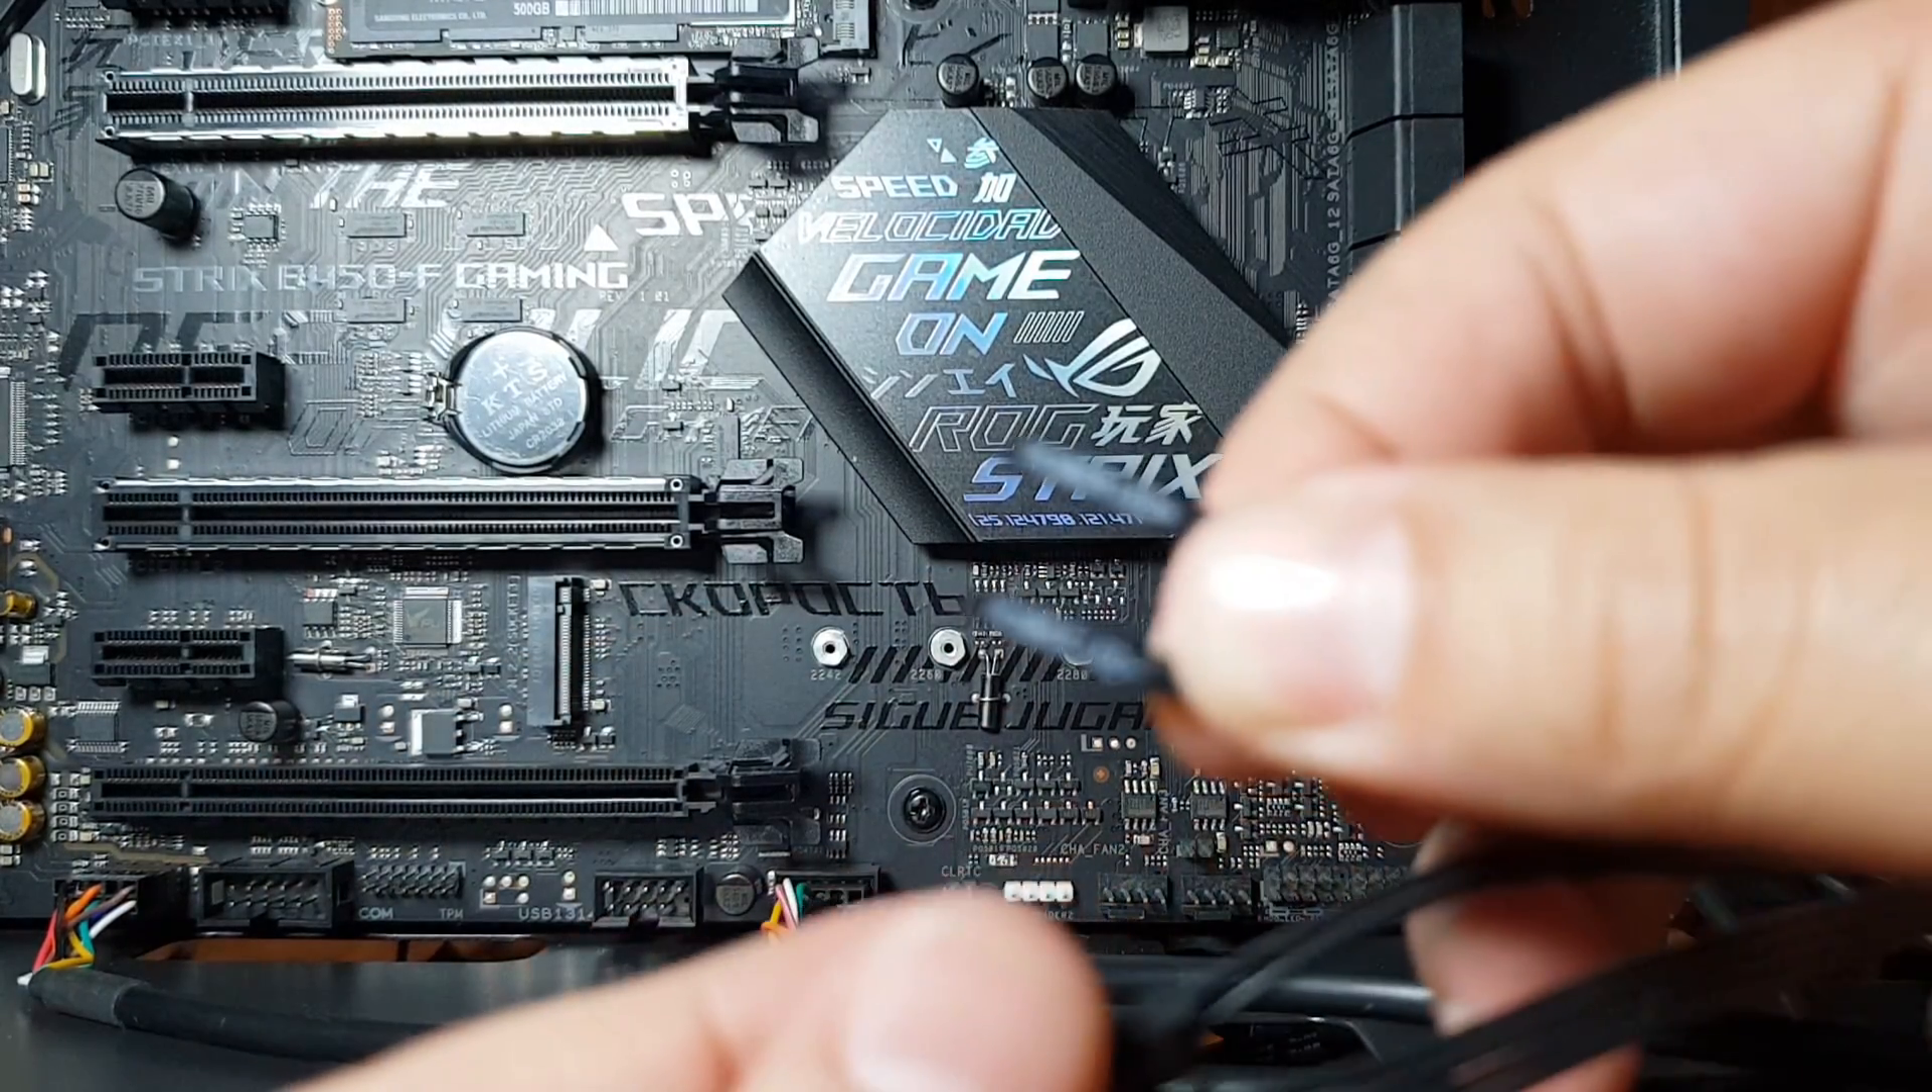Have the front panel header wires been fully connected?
No.